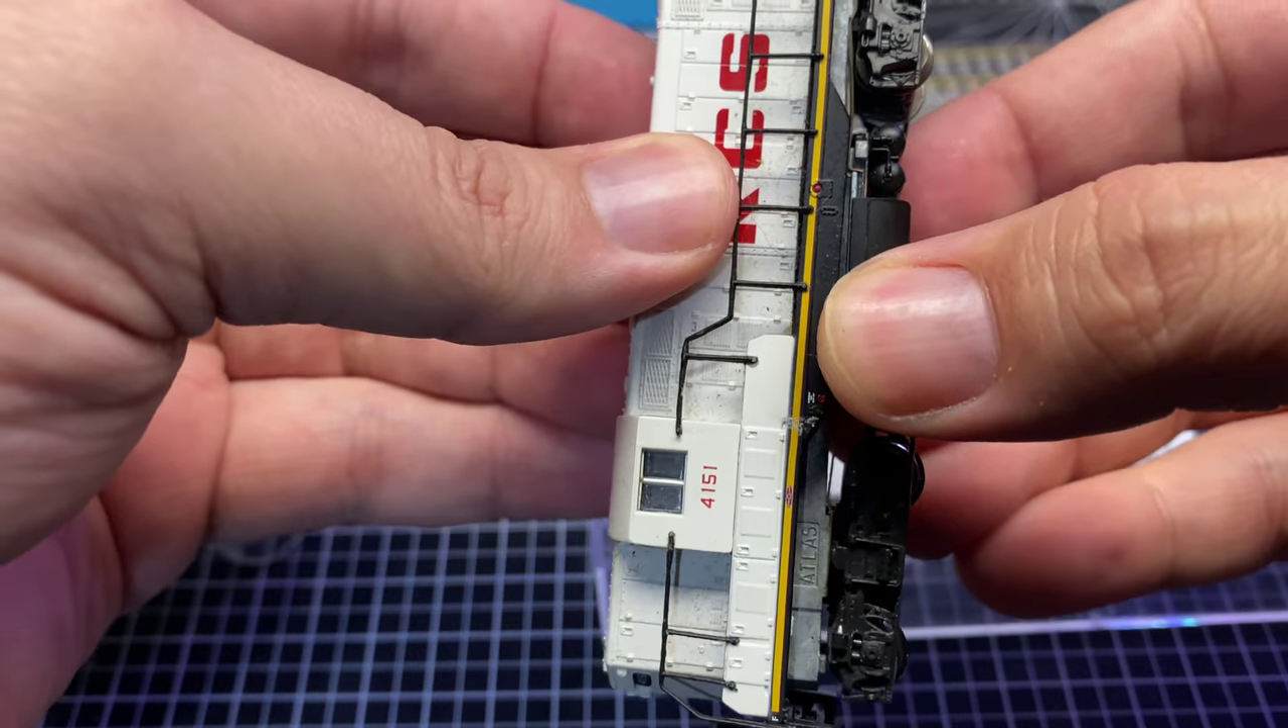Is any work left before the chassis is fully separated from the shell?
Yes.